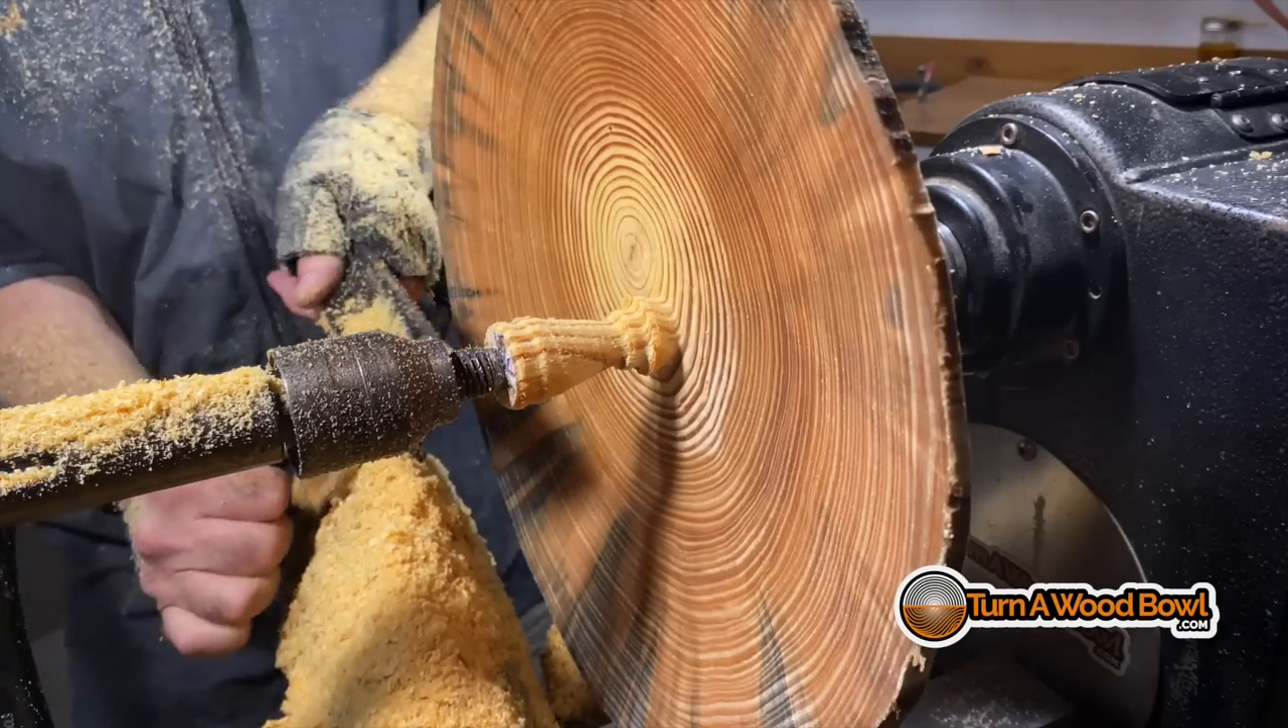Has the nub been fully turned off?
No.